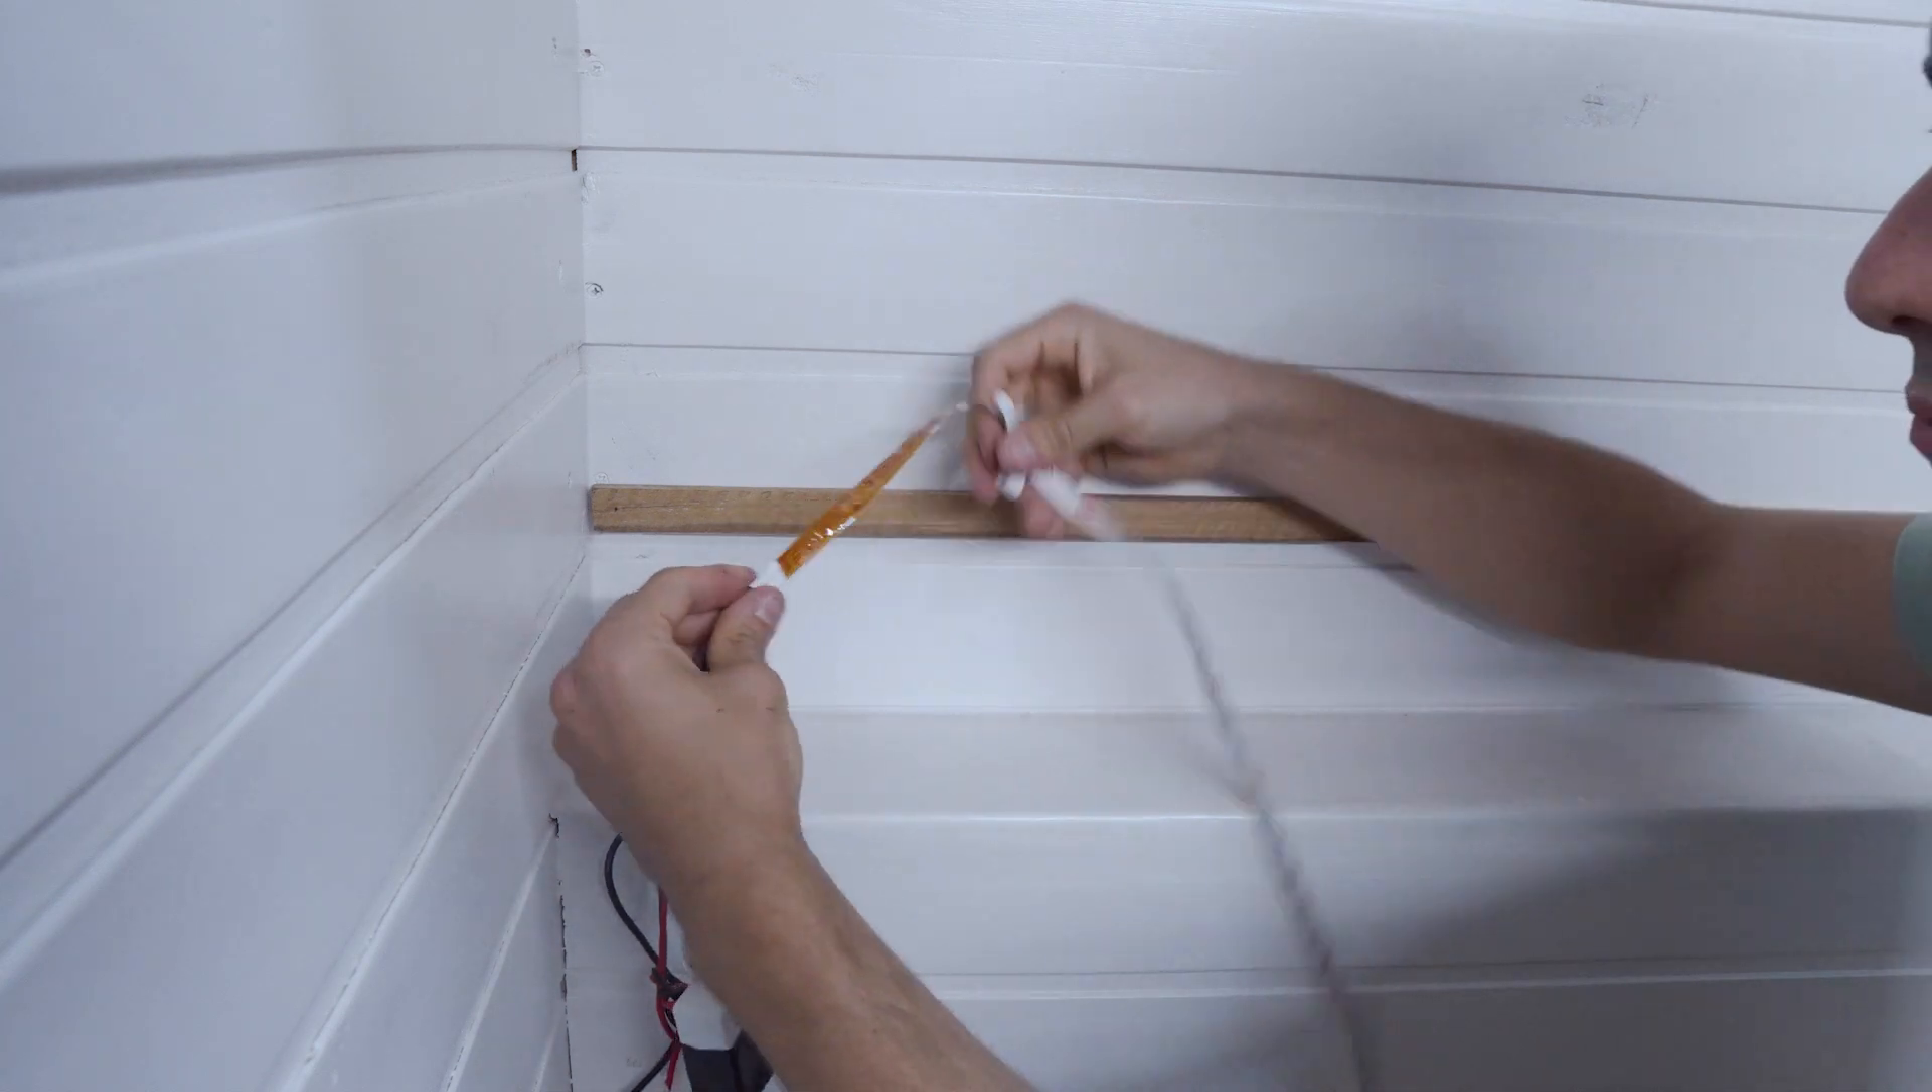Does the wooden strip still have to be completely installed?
No.